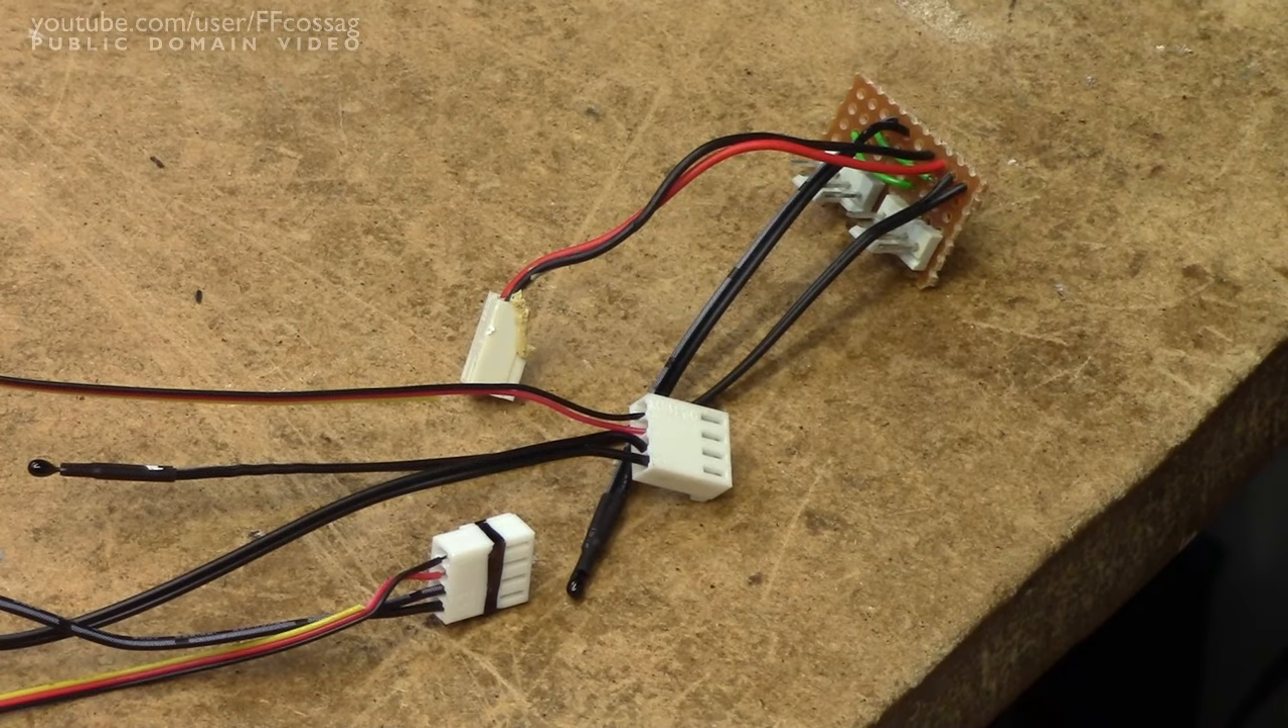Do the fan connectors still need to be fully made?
No.